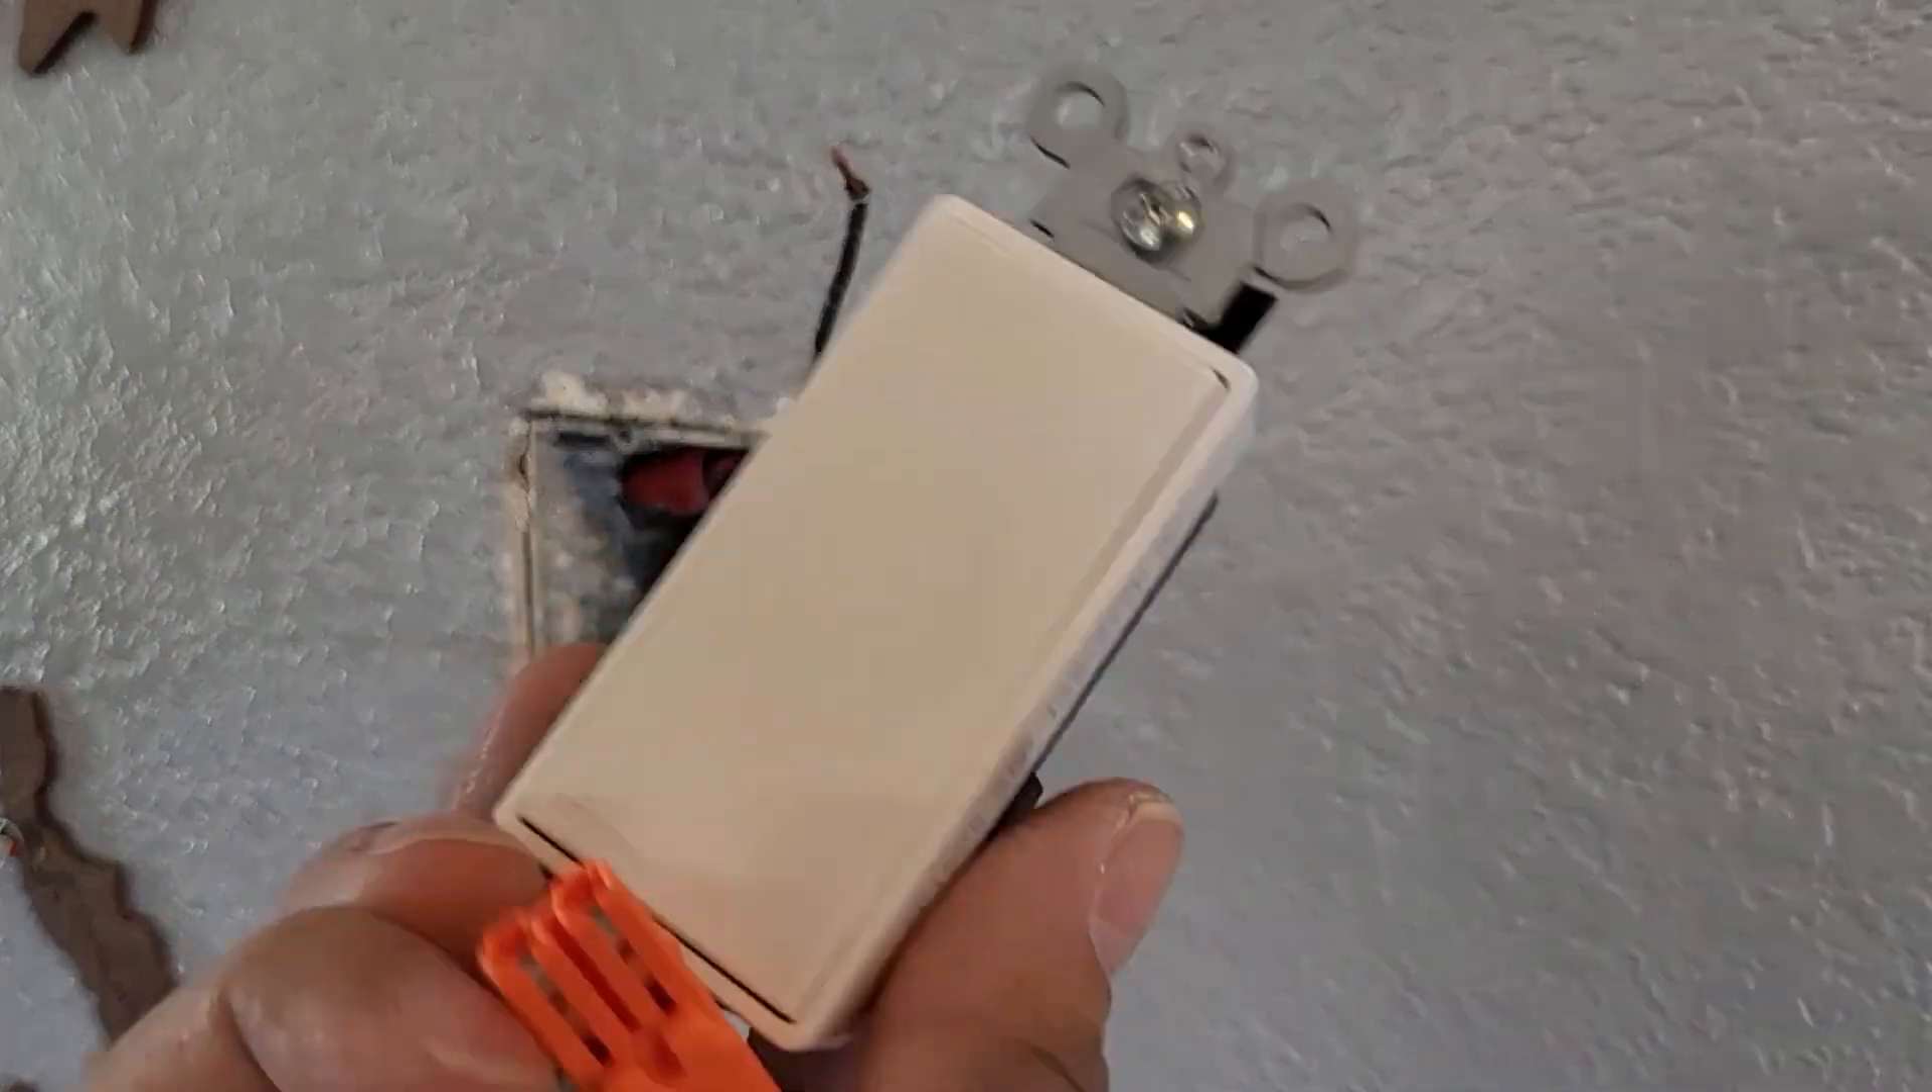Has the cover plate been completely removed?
Yes.